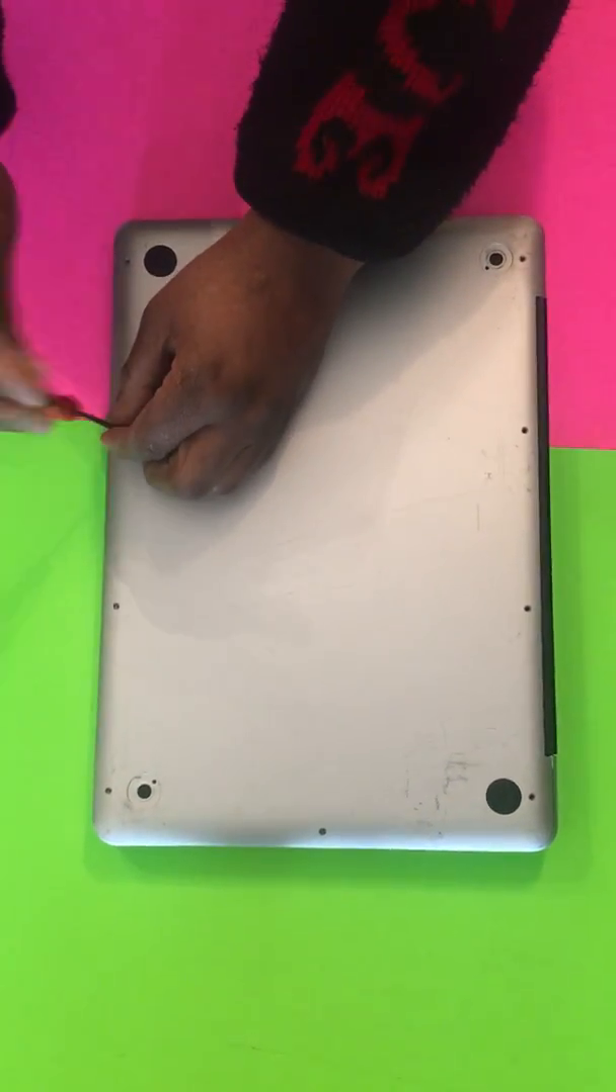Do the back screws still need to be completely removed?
Yes.